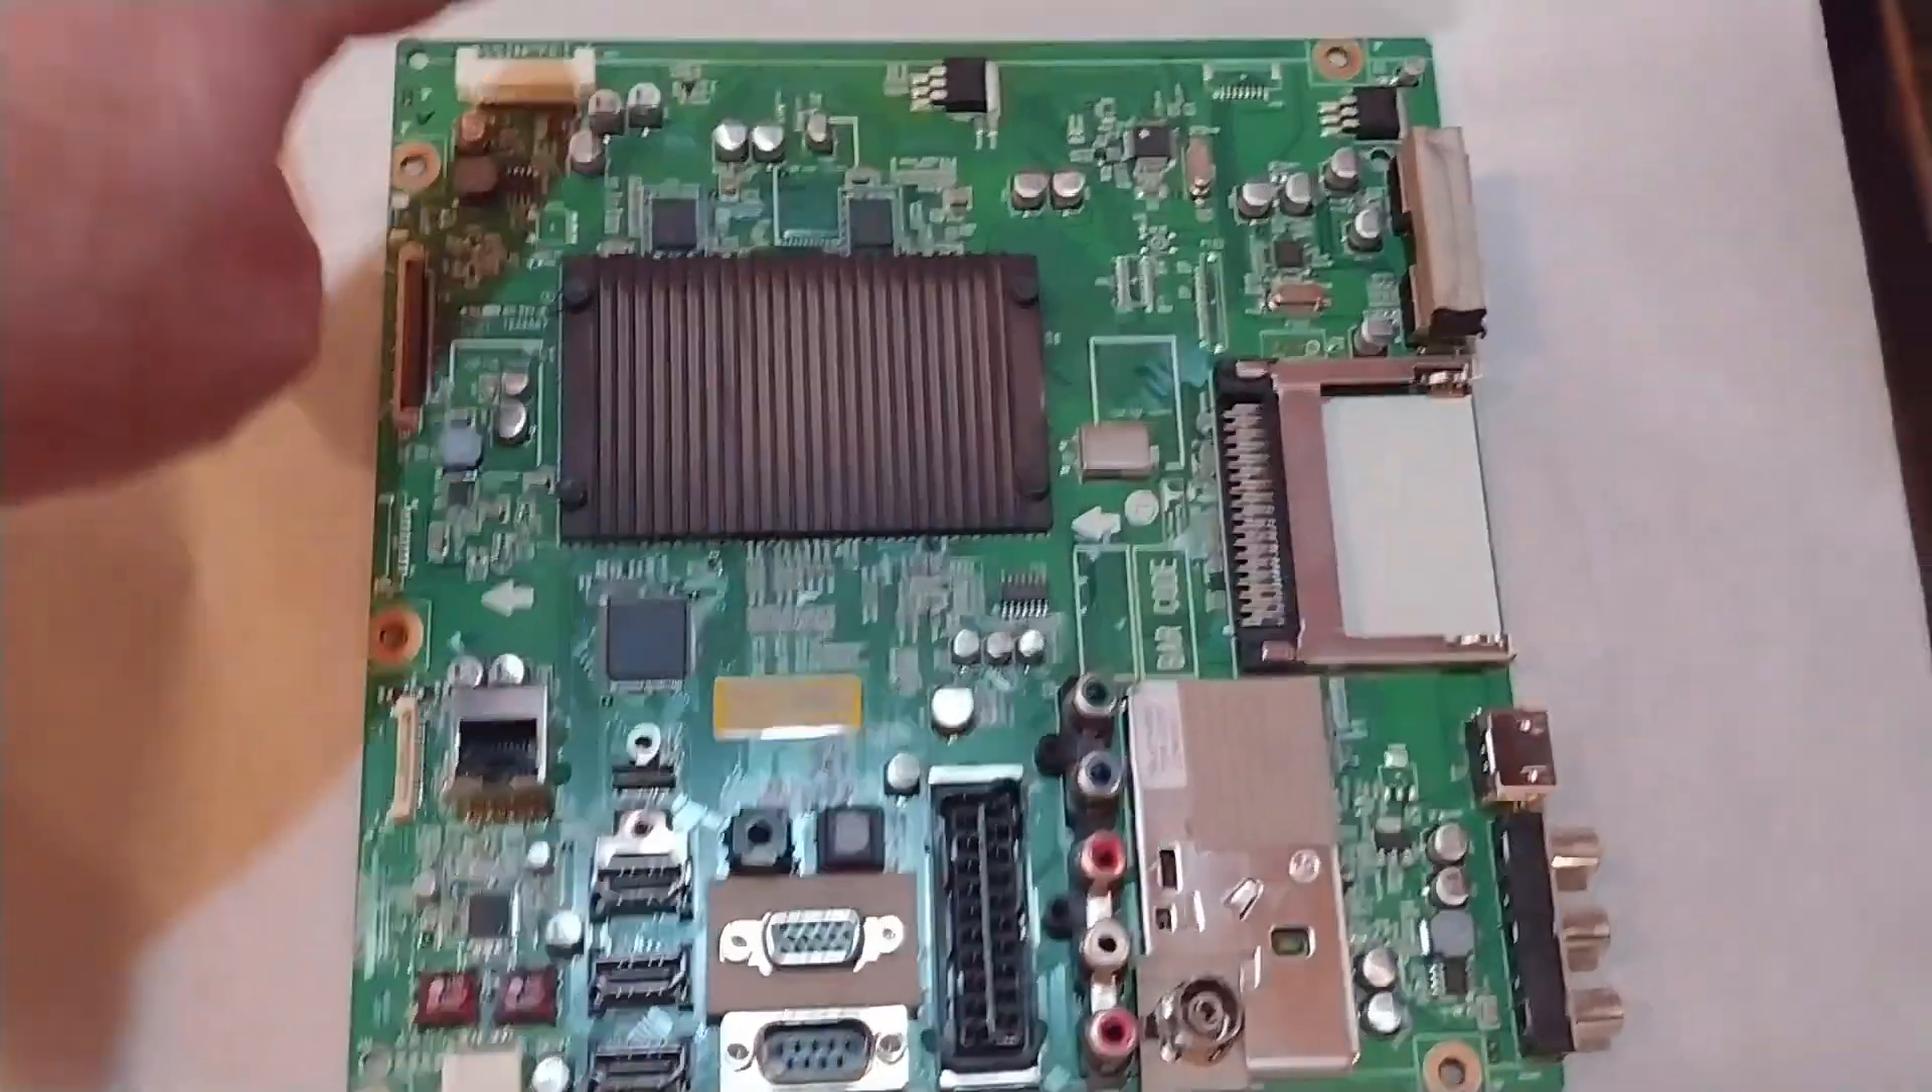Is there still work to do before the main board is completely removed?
No.